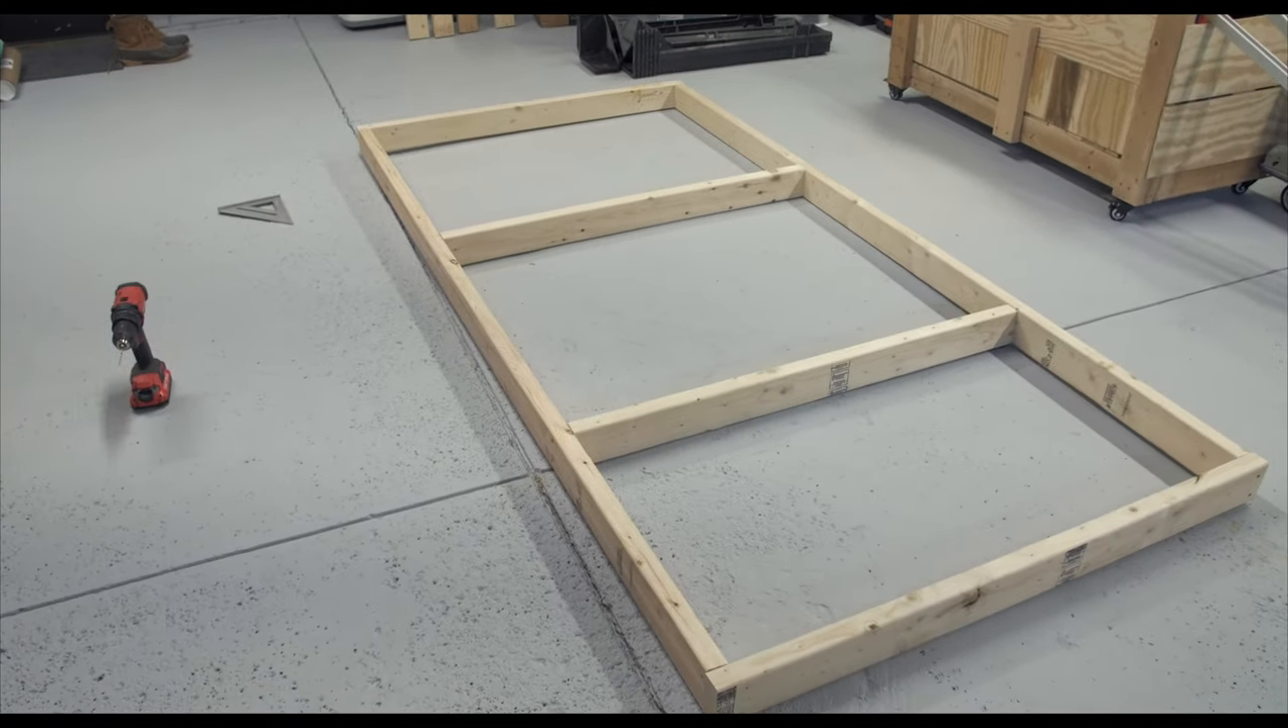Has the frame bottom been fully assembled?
Yes.